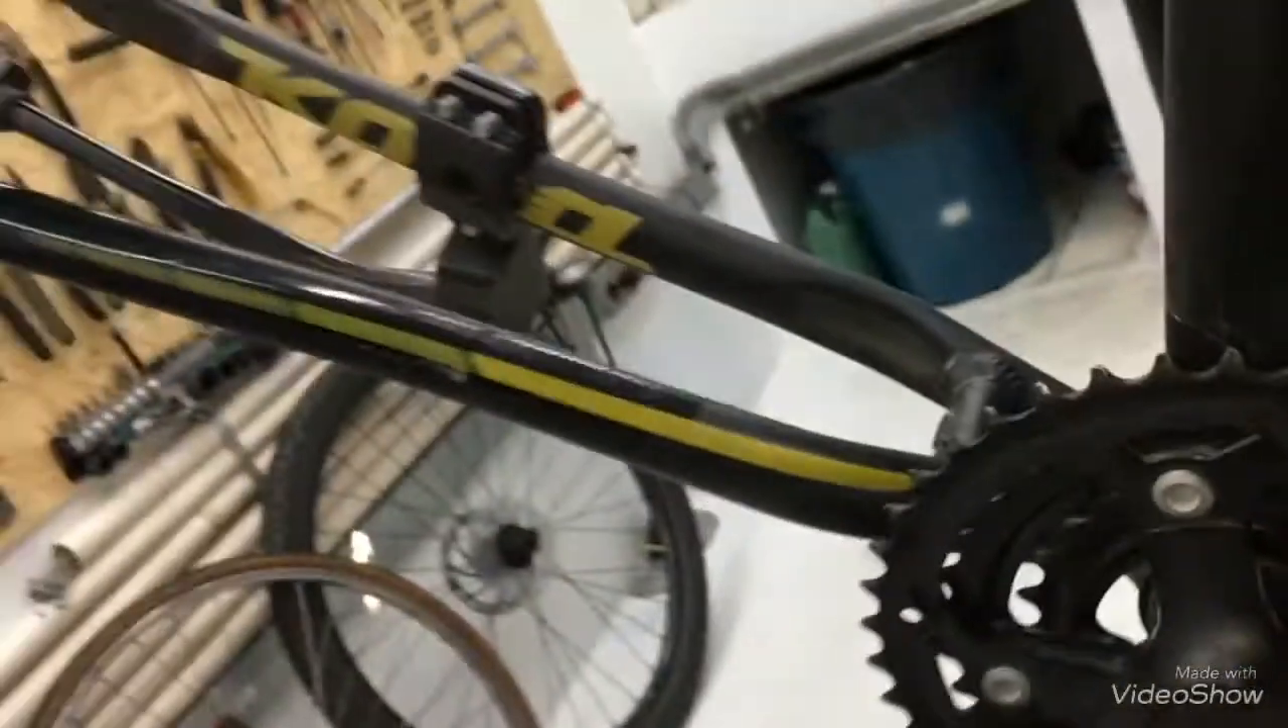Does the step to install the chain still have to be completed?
Yes.